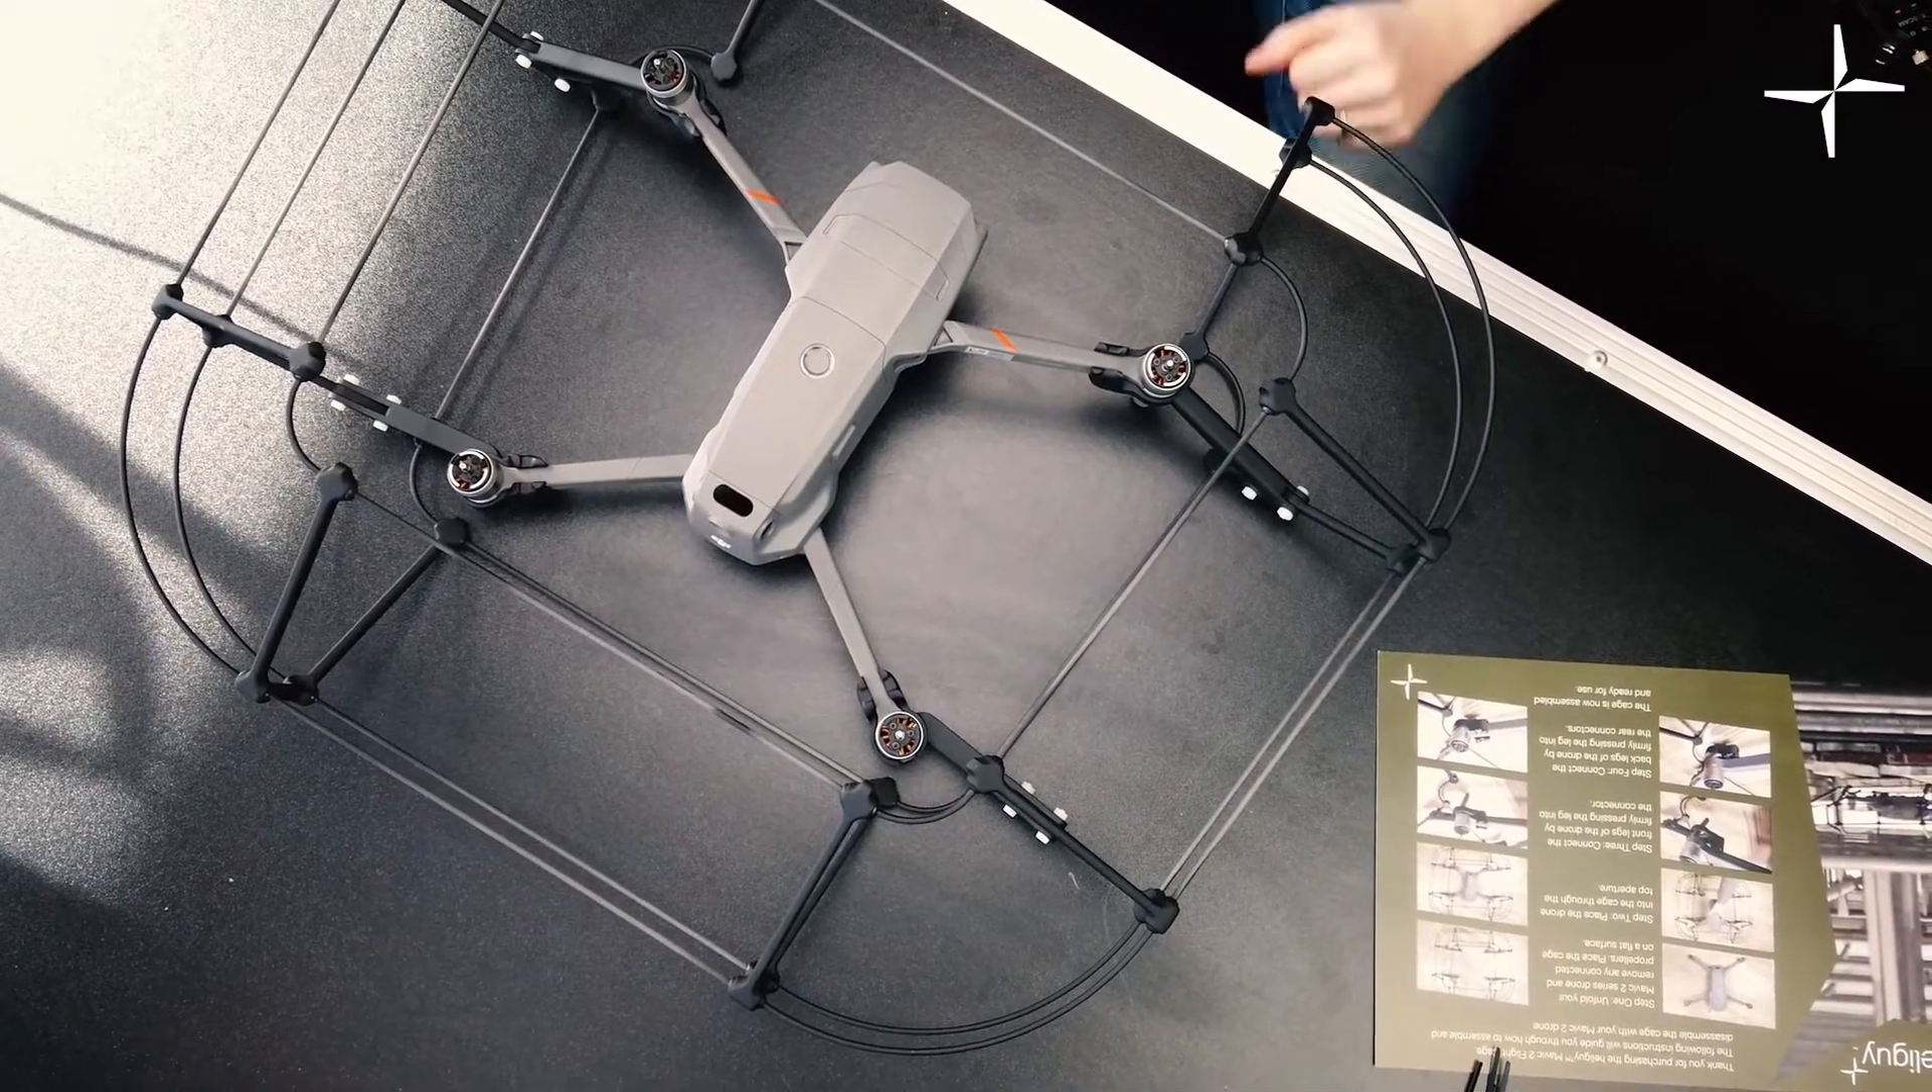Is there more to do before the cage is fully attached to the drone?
No.